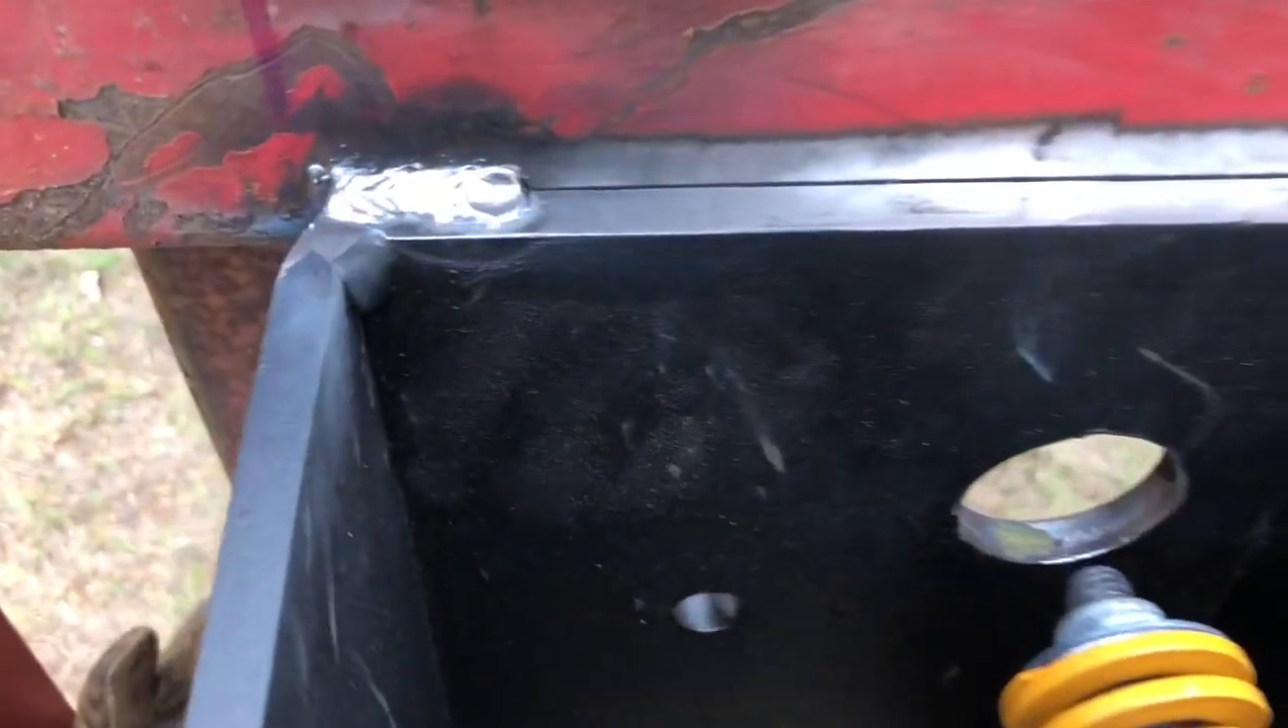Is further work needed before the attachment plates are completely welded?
Yes.